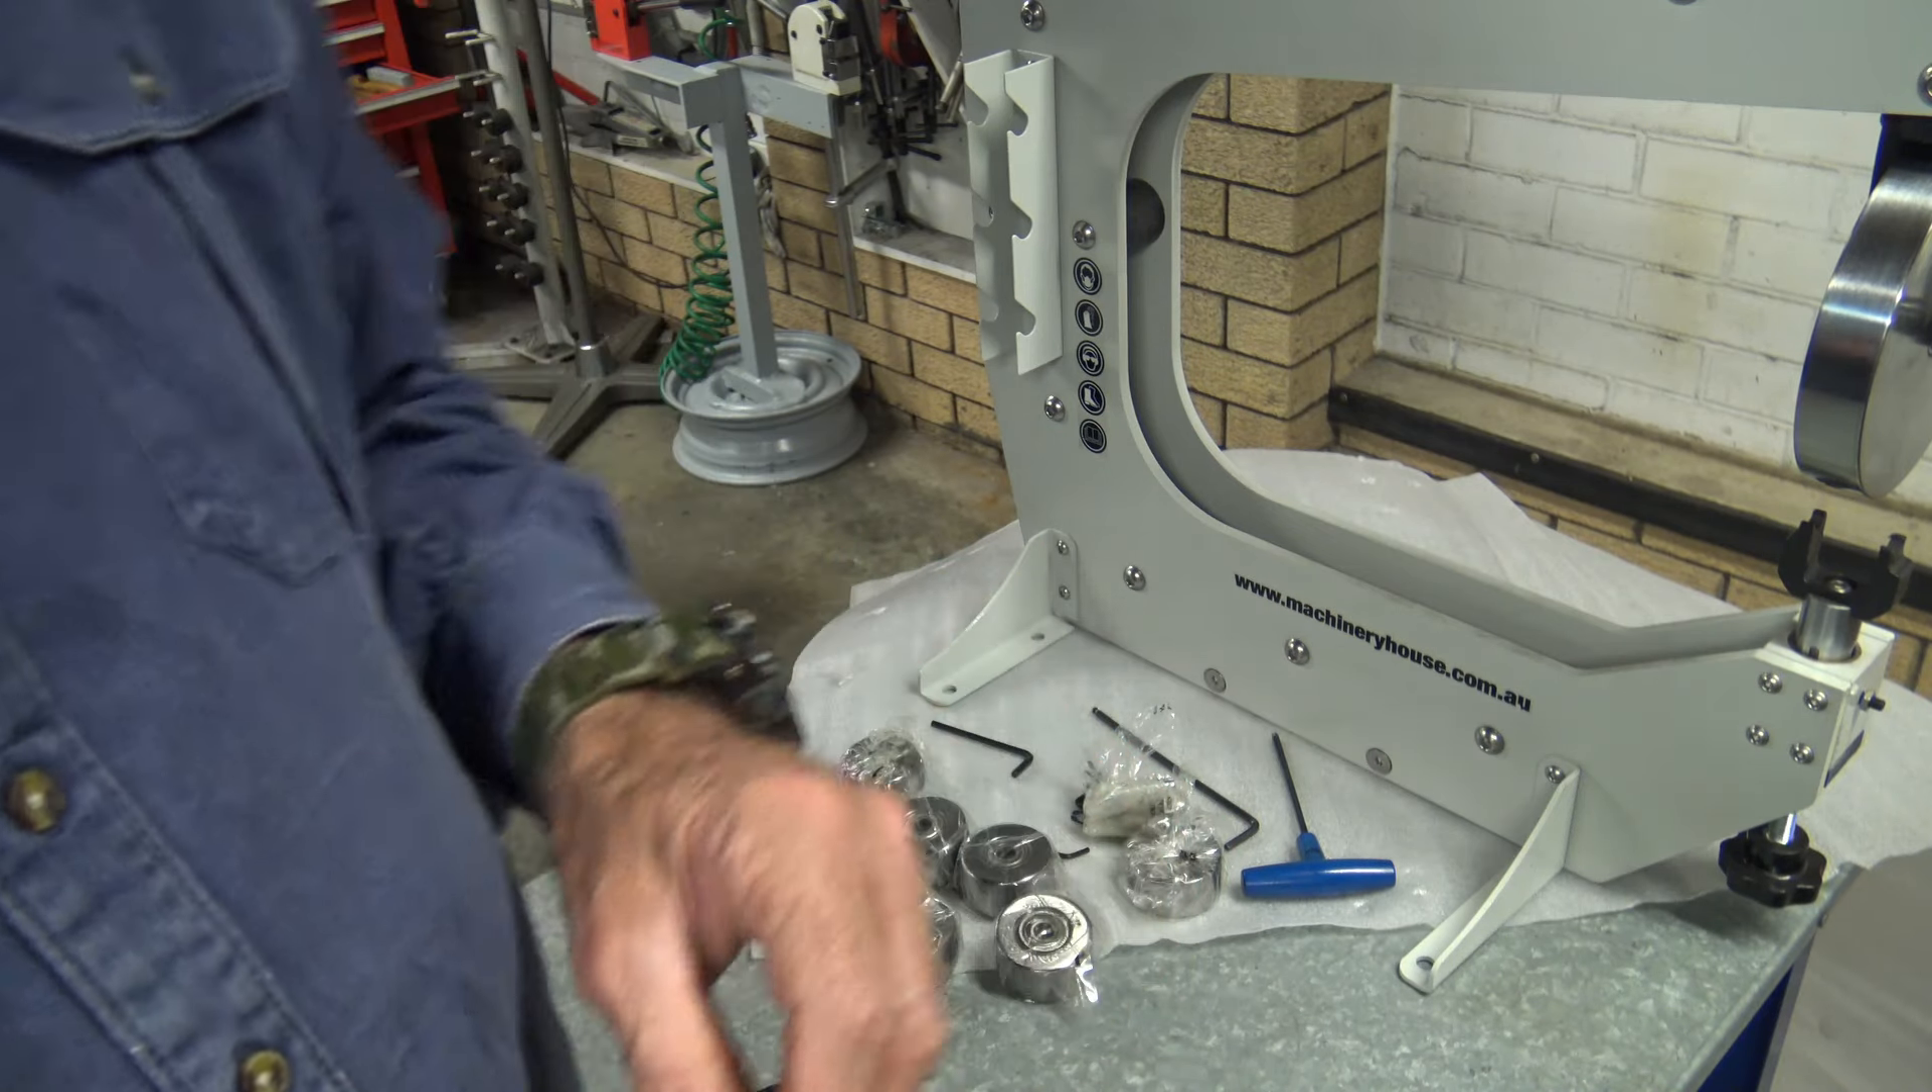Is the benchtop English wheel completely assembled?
No.